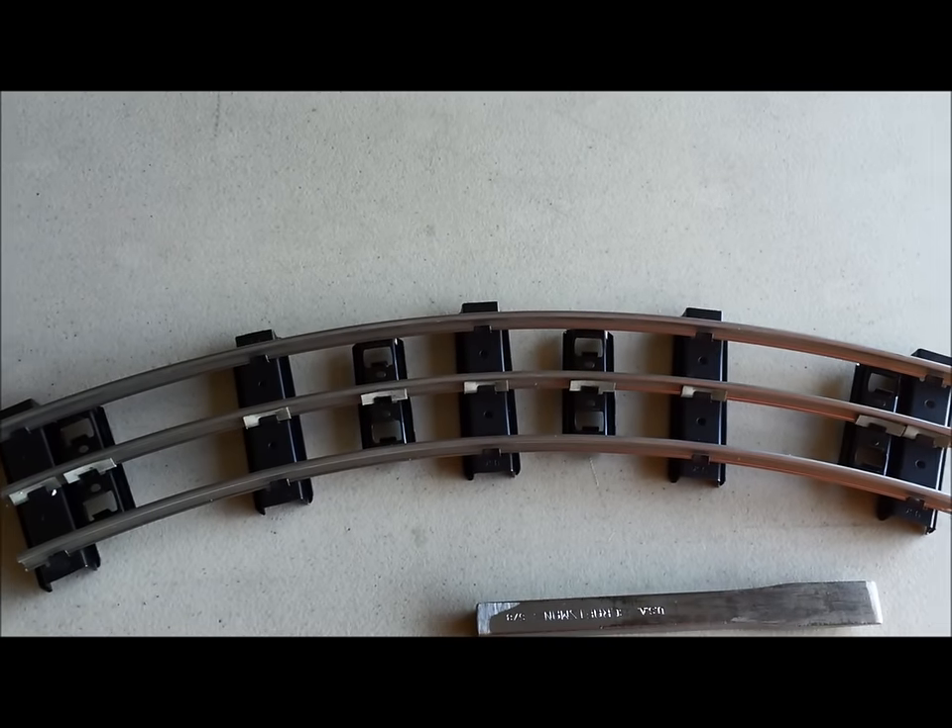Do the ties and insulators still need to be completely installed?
No.